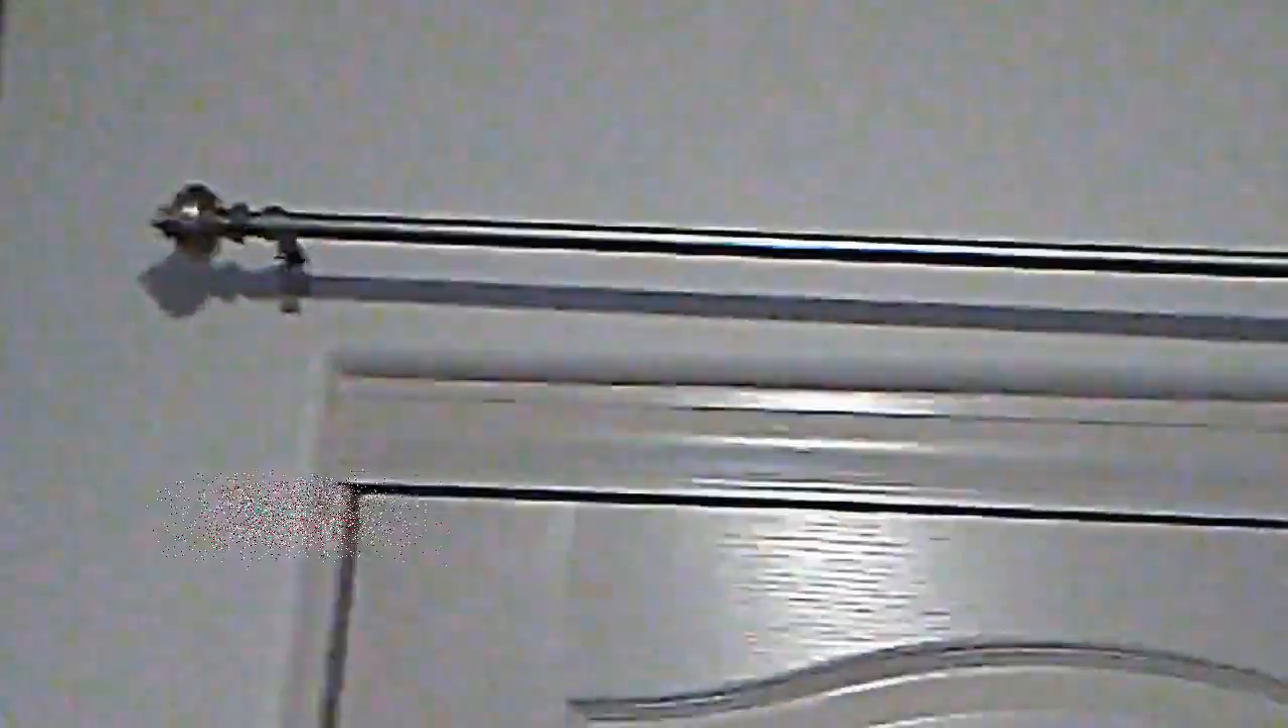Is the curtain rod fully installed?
Yes.